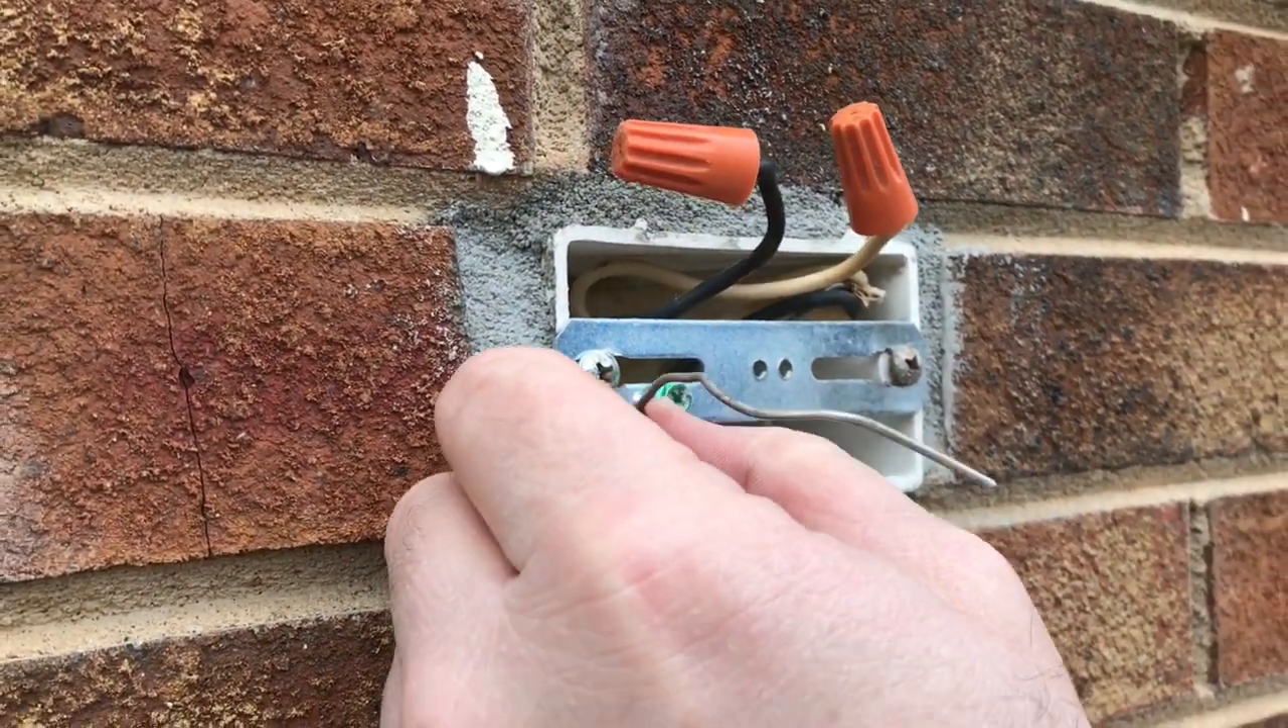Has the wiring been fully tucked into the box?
No.